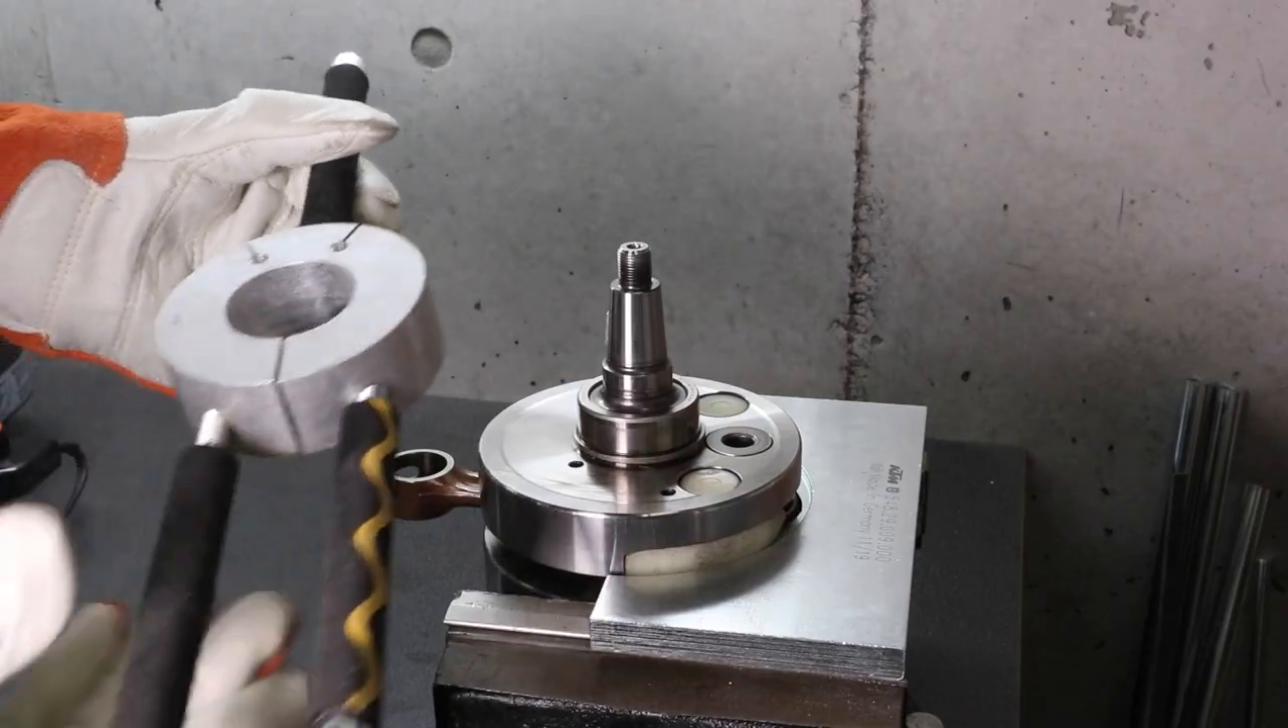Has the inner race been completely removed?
No.